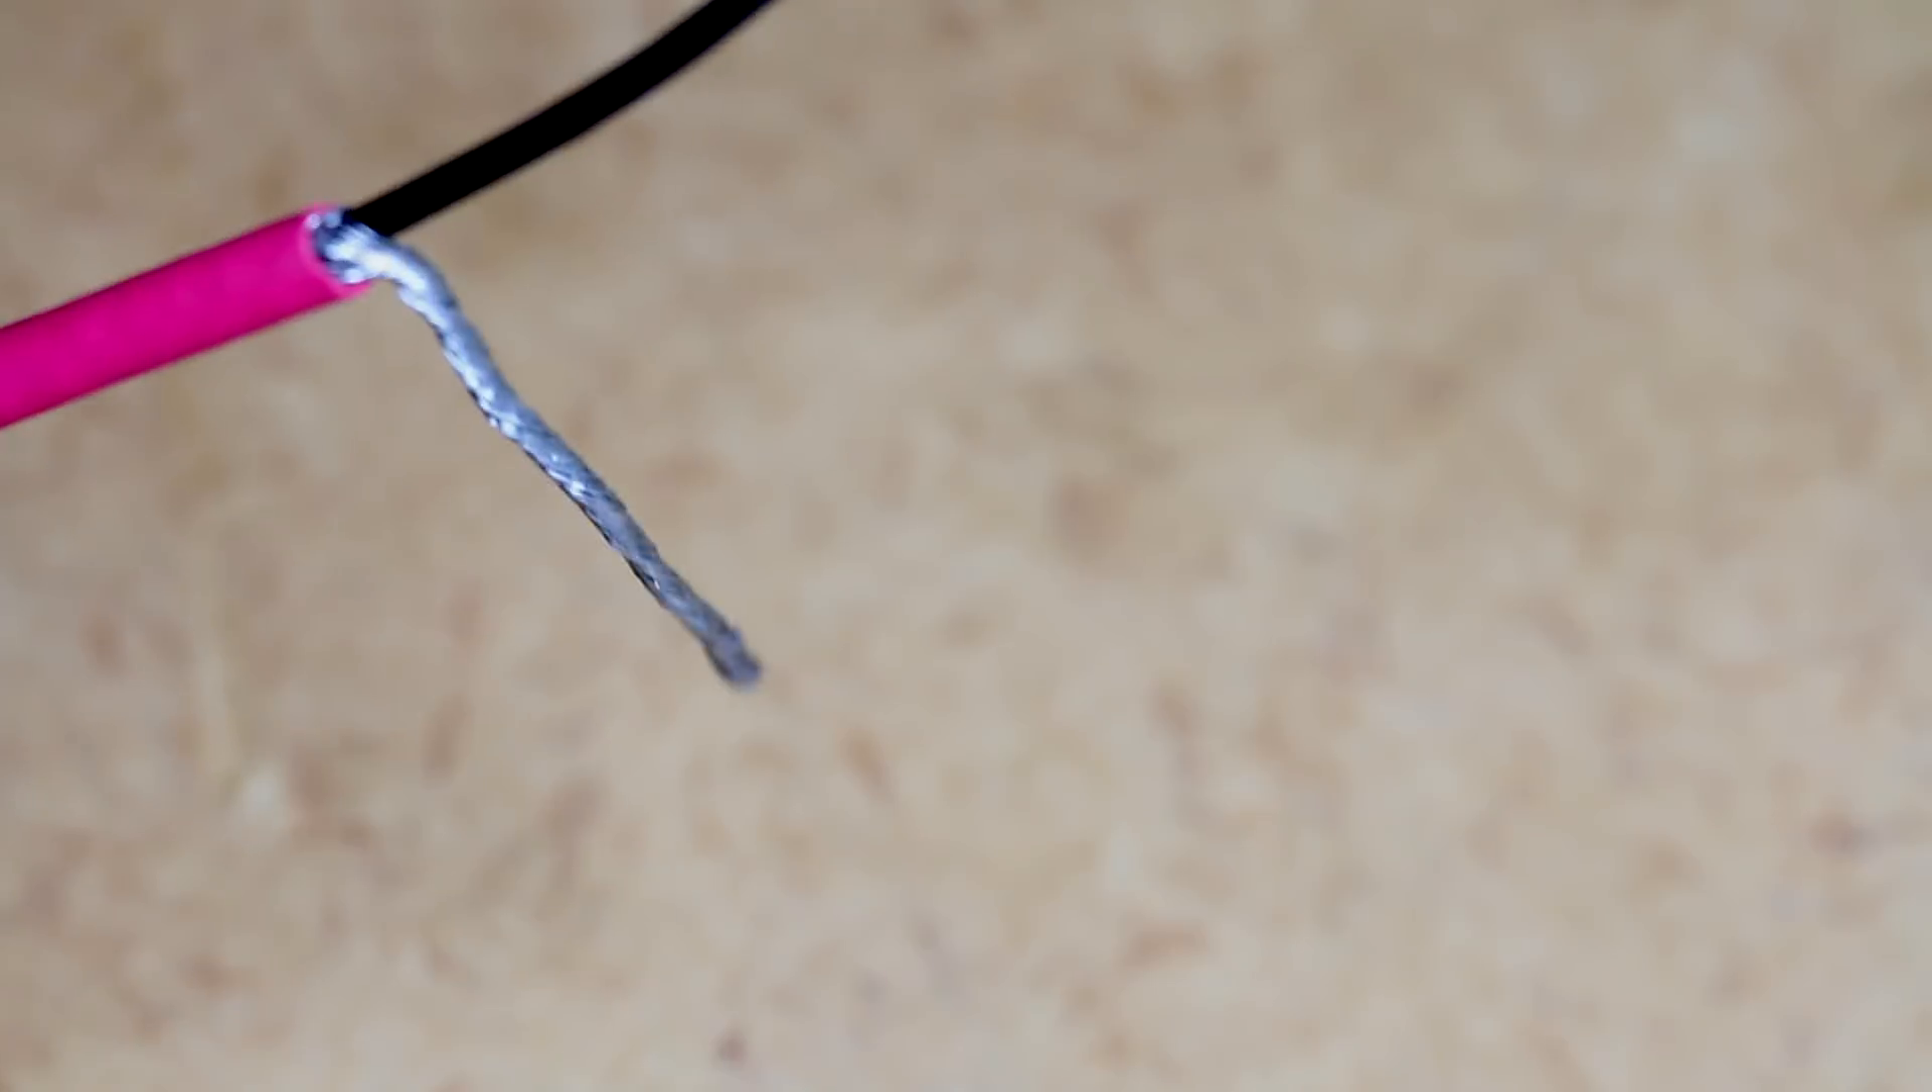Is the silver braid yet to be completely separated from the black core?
No.